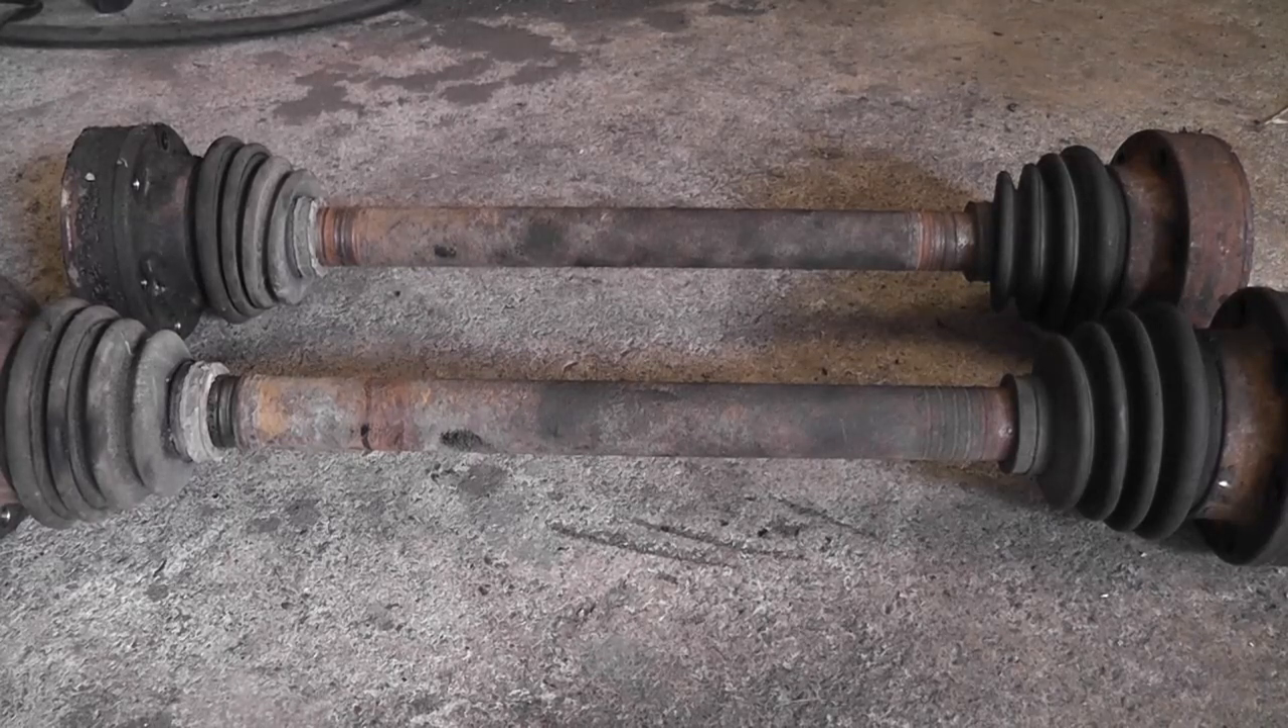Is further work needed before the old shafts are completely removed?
No.